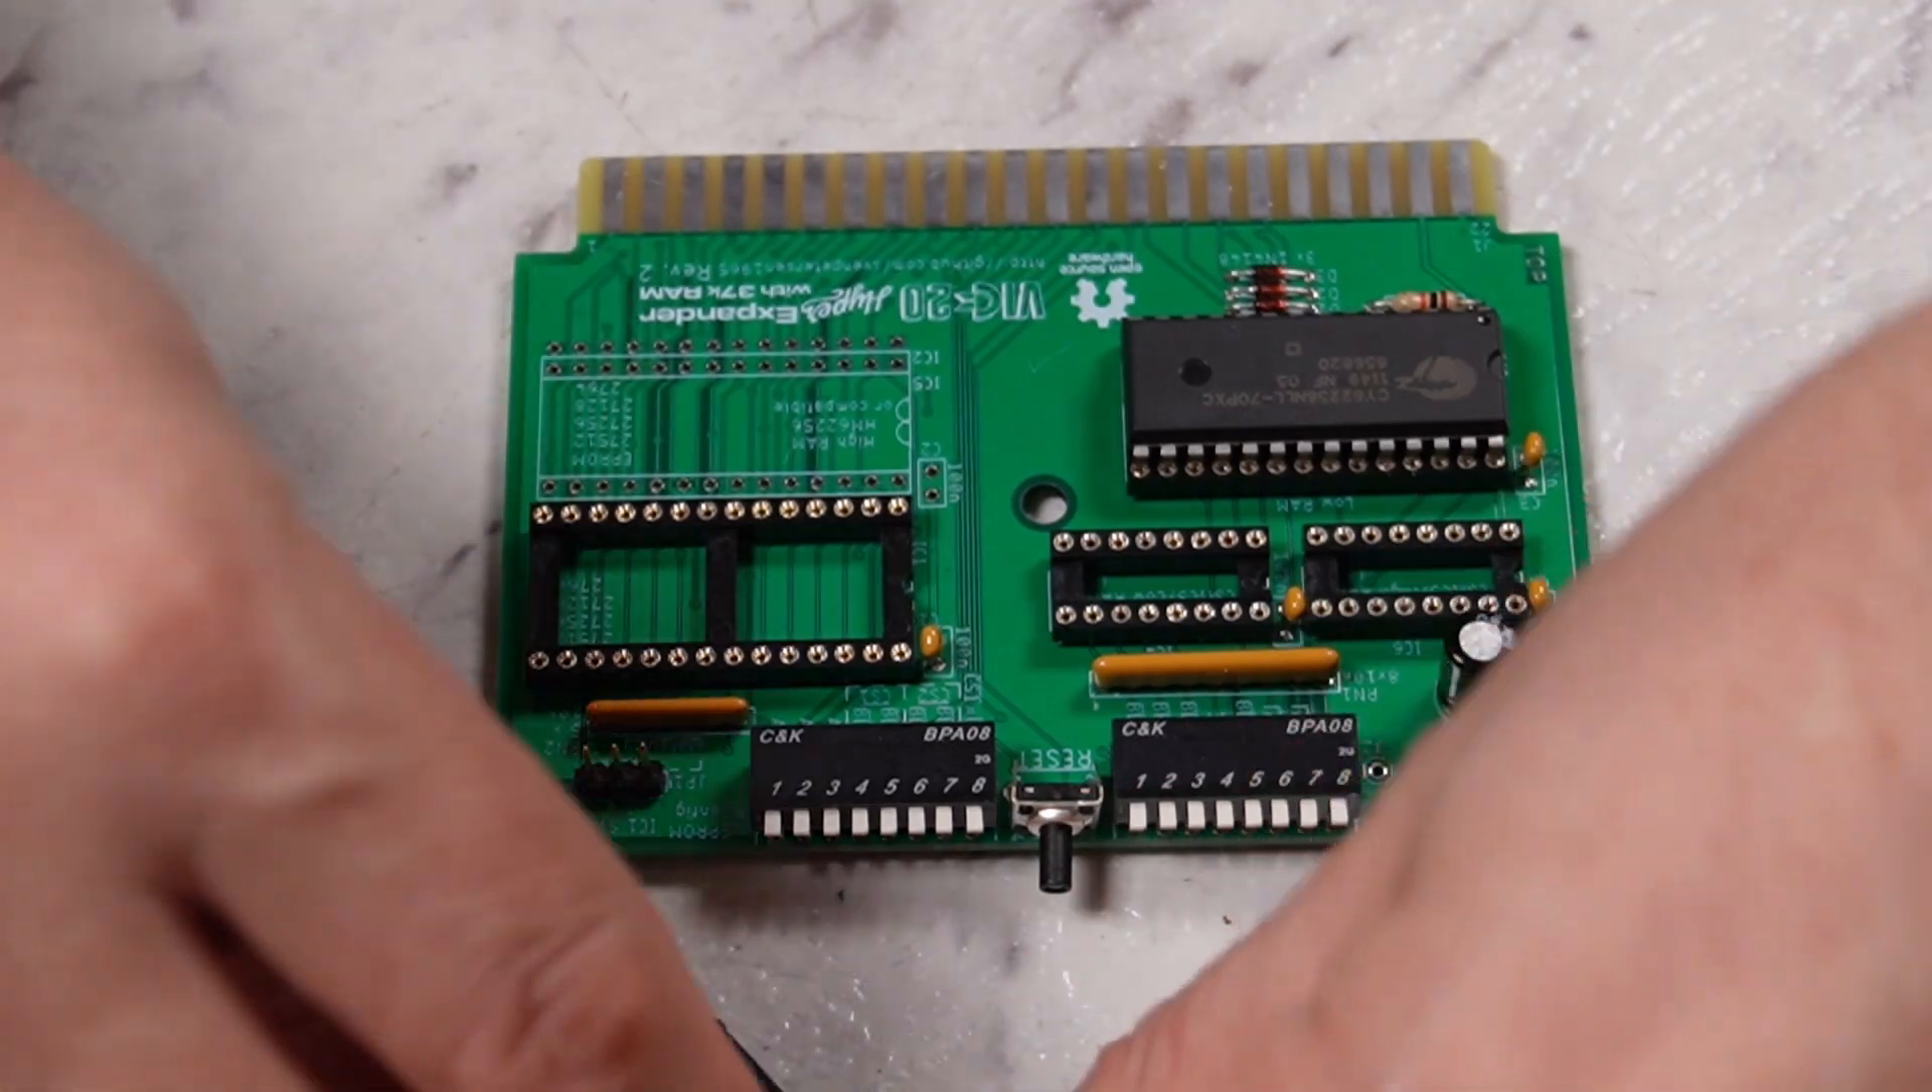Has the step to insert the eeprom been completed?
No.